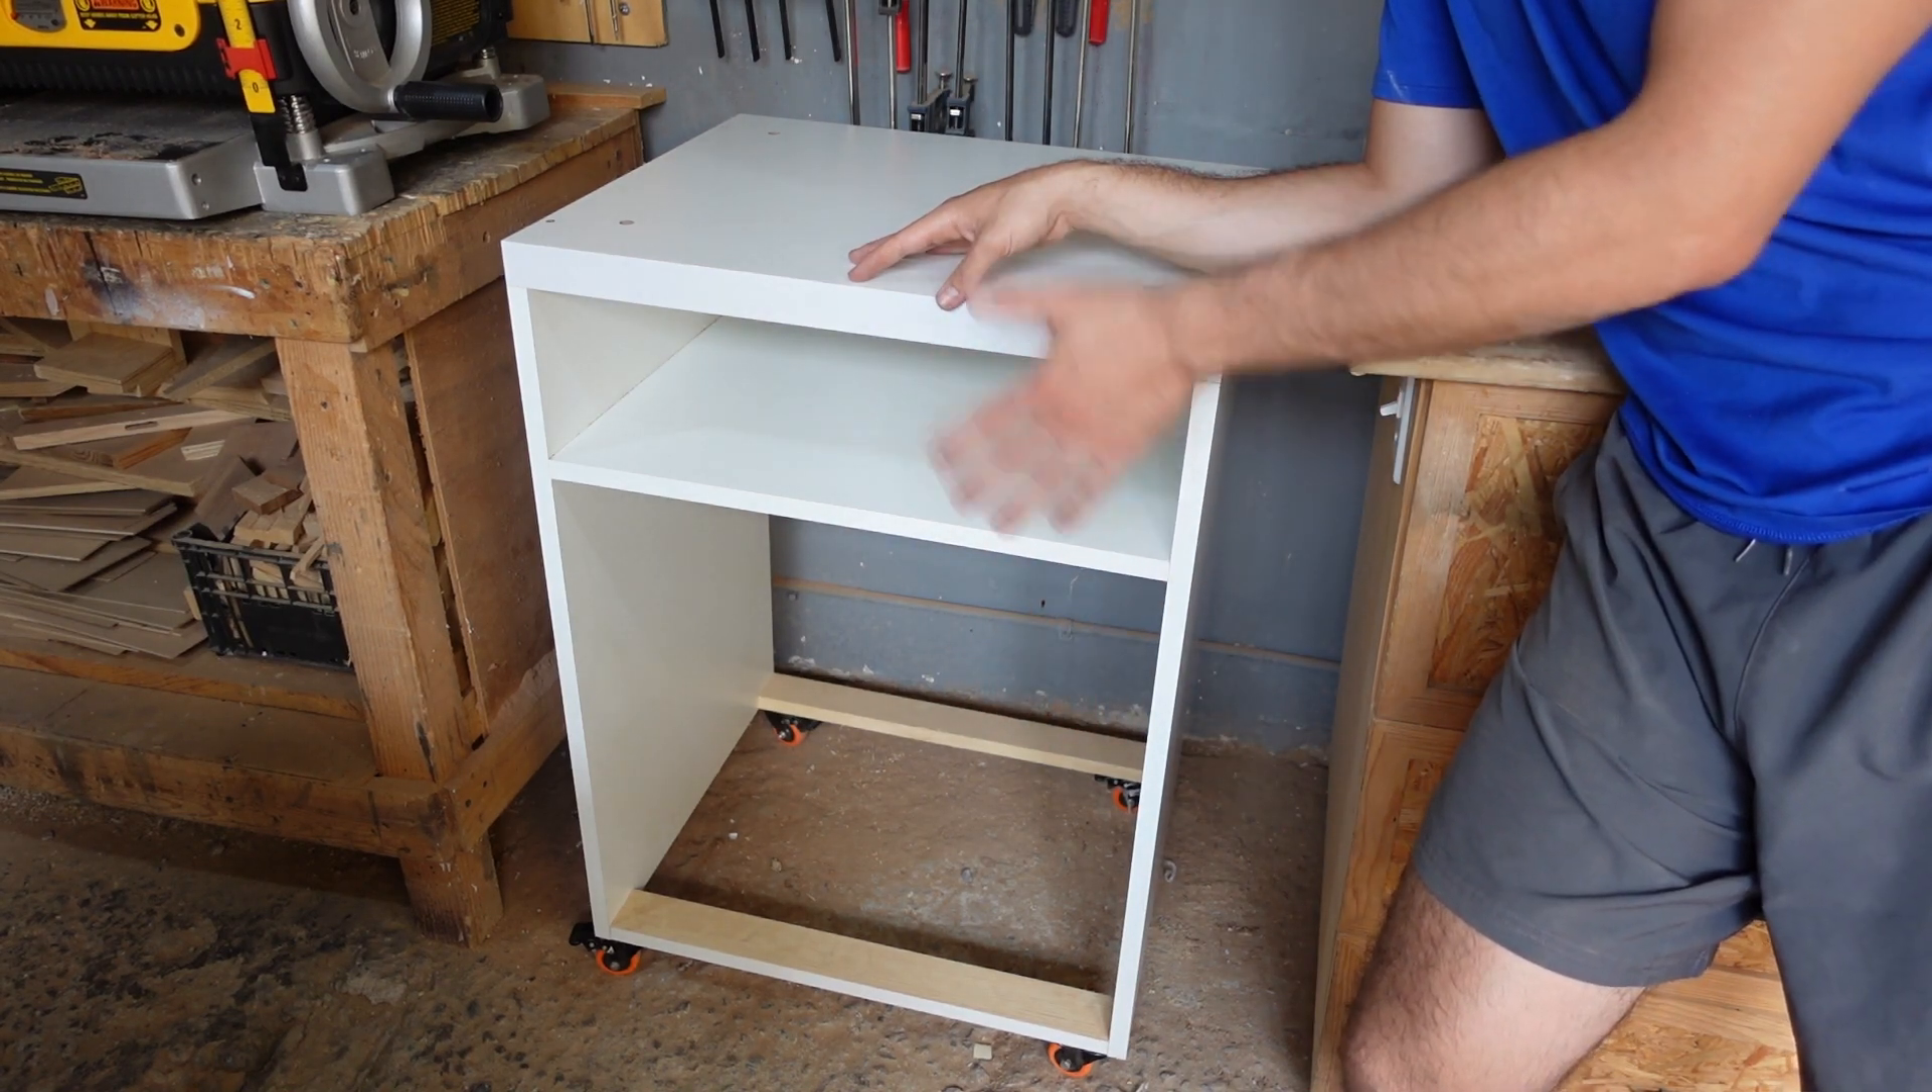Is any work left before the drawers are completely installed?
Yes.